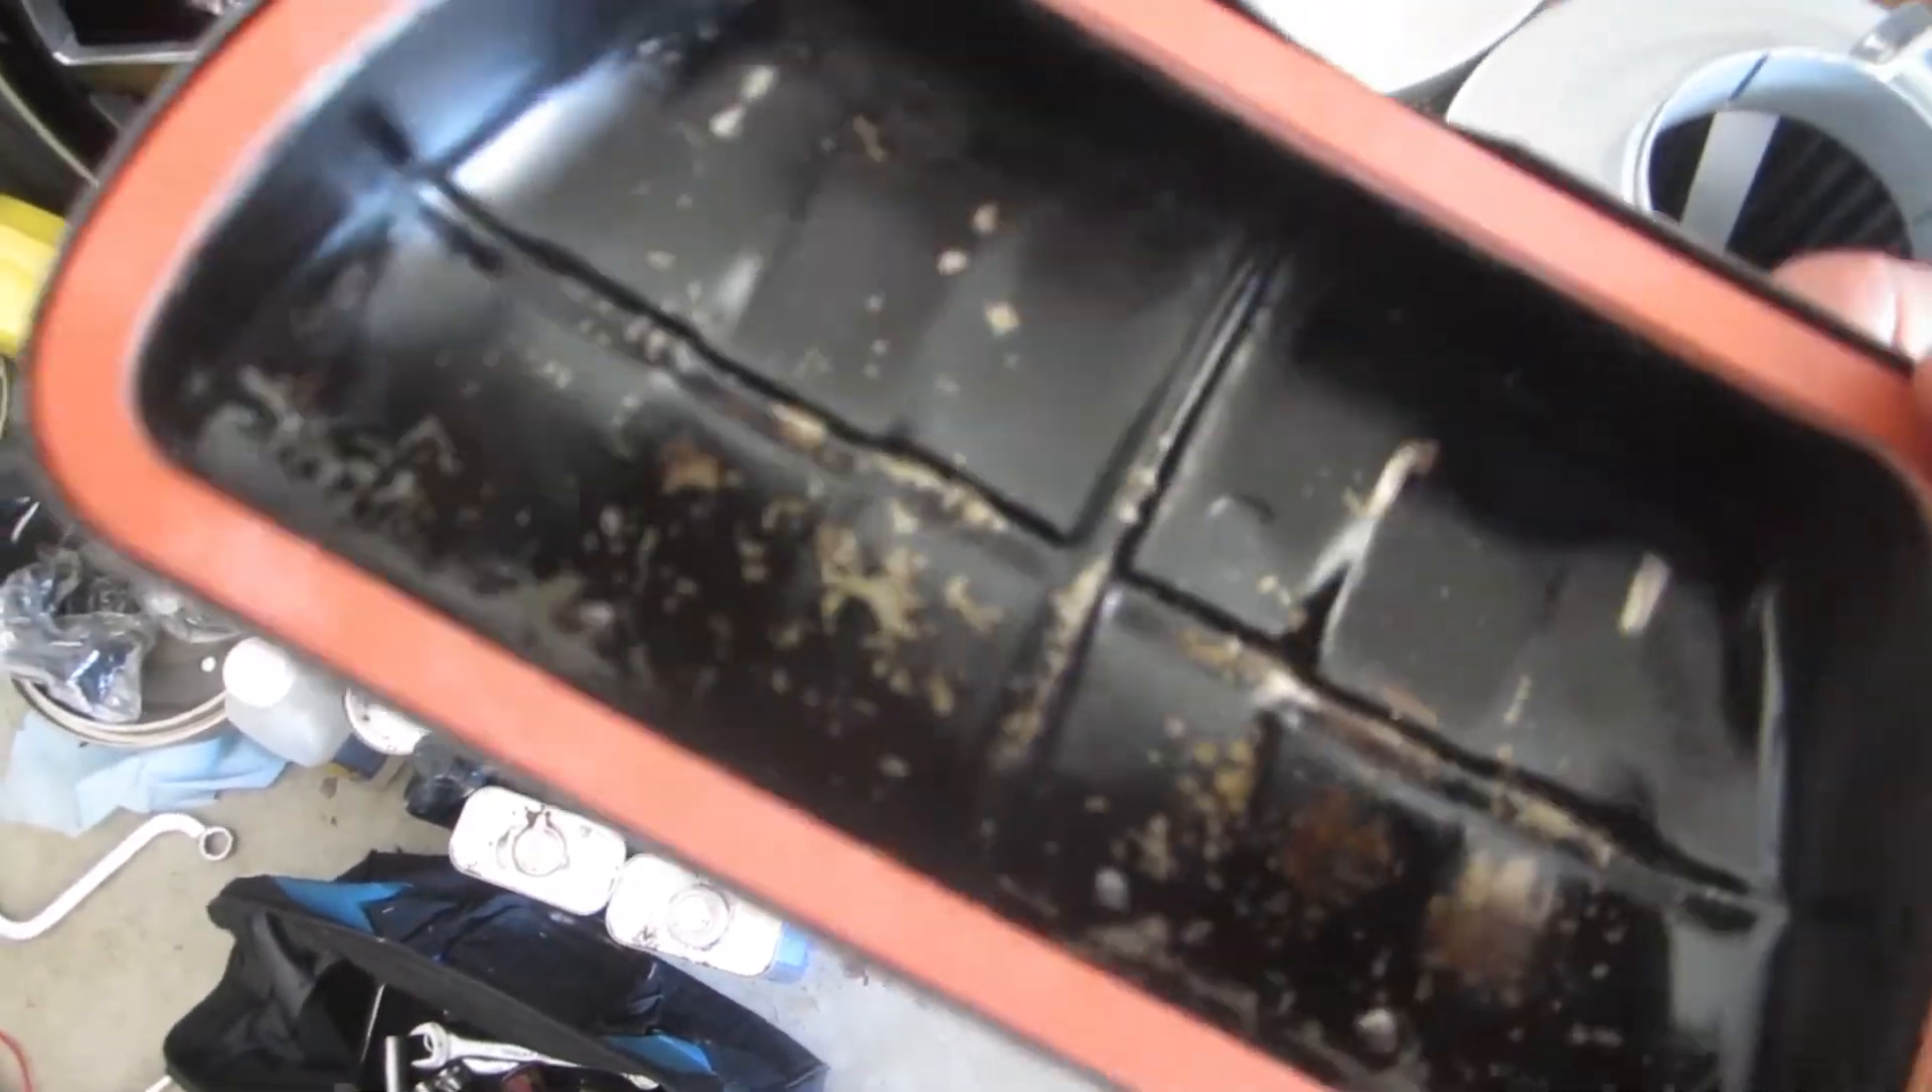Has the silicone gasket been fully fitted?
Yes.